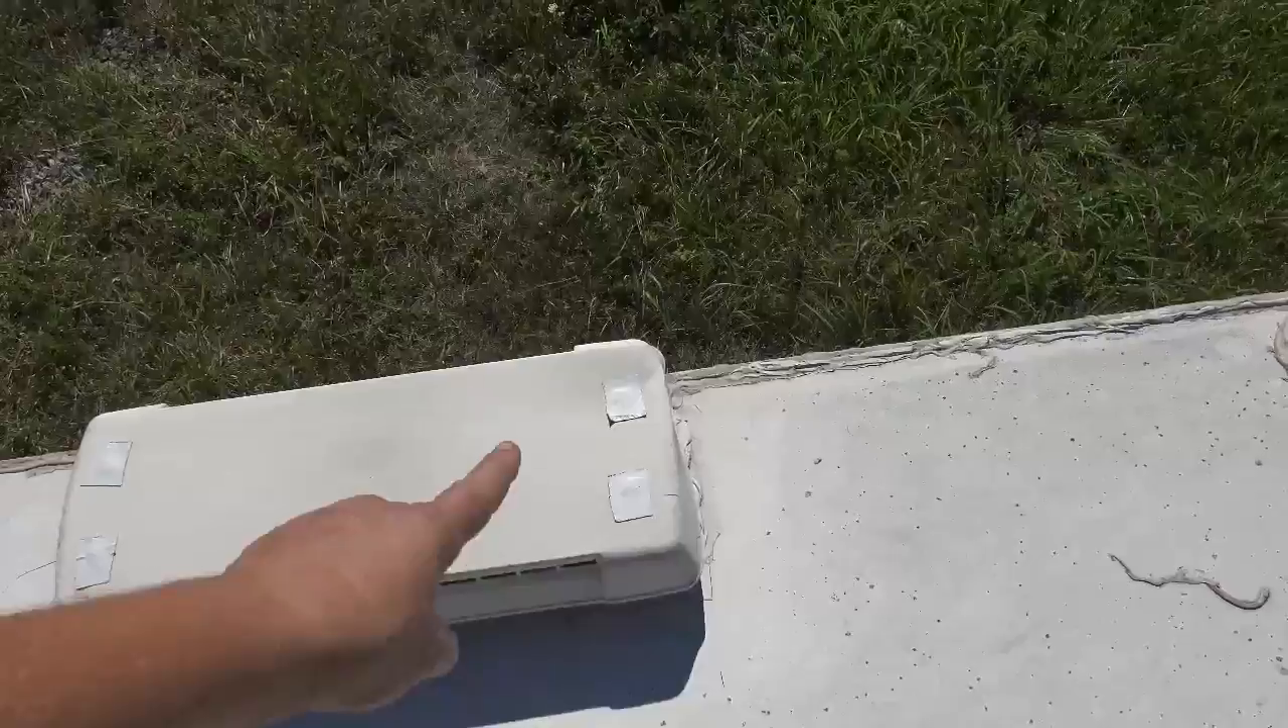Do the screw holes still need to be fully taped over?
No.